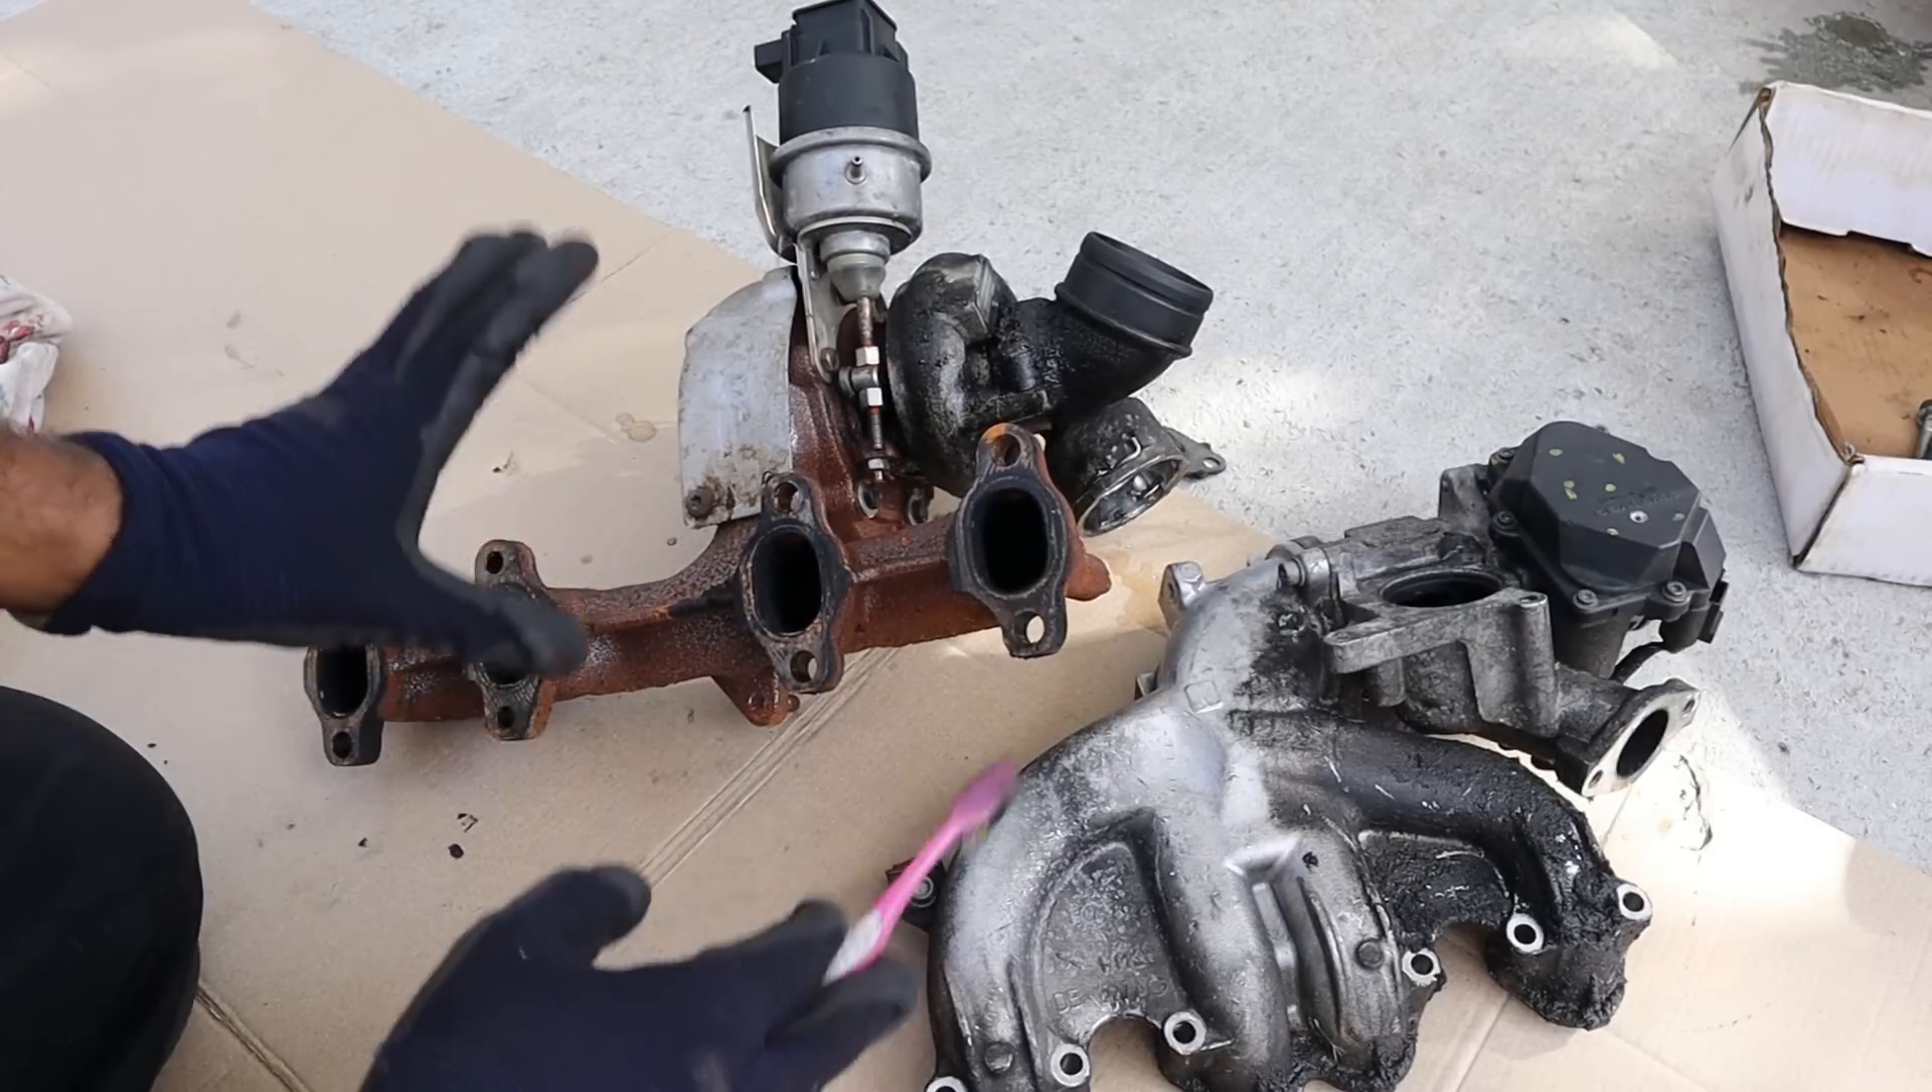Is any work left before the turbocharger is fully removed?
No.